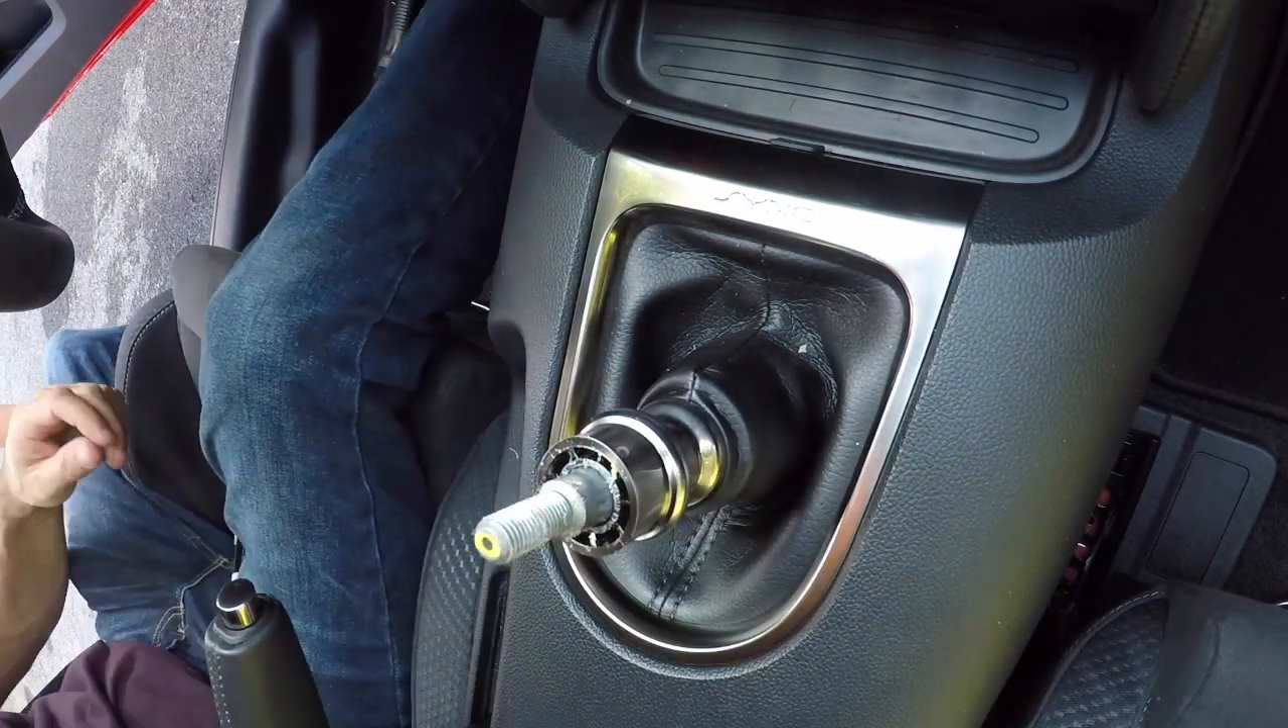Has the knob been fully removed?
Yes.